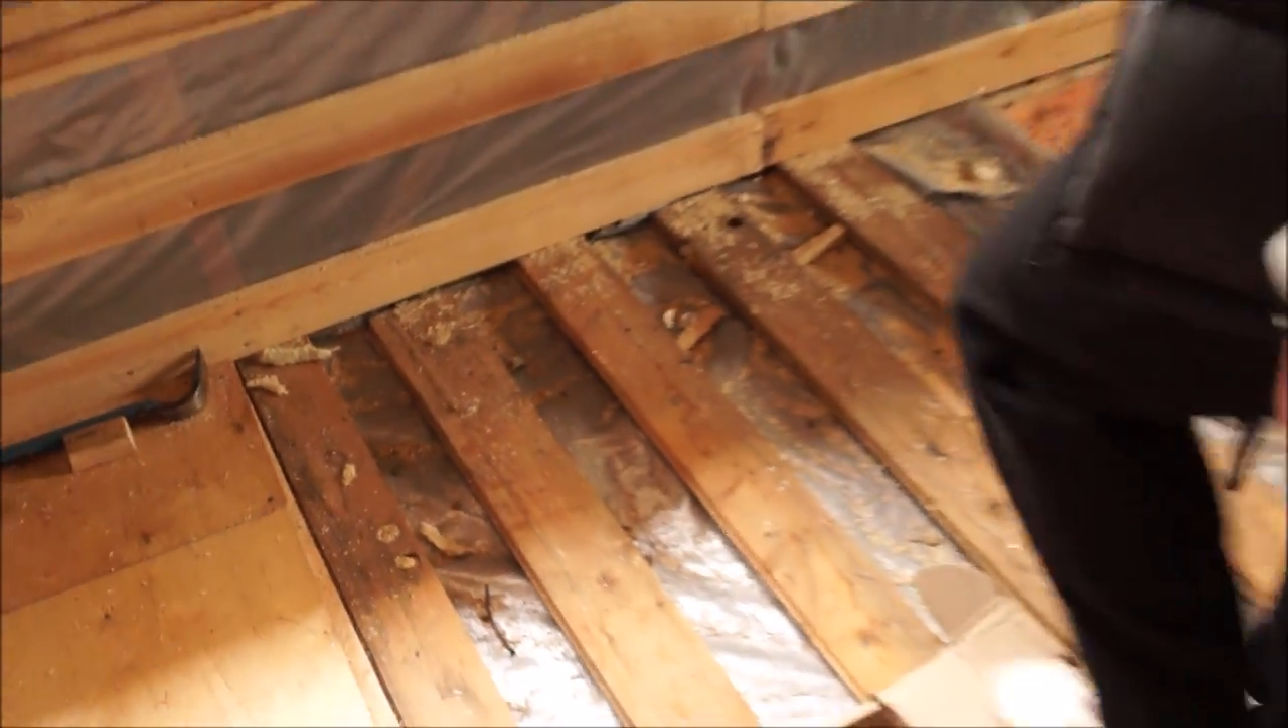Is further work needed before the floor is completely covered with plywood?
Yes.